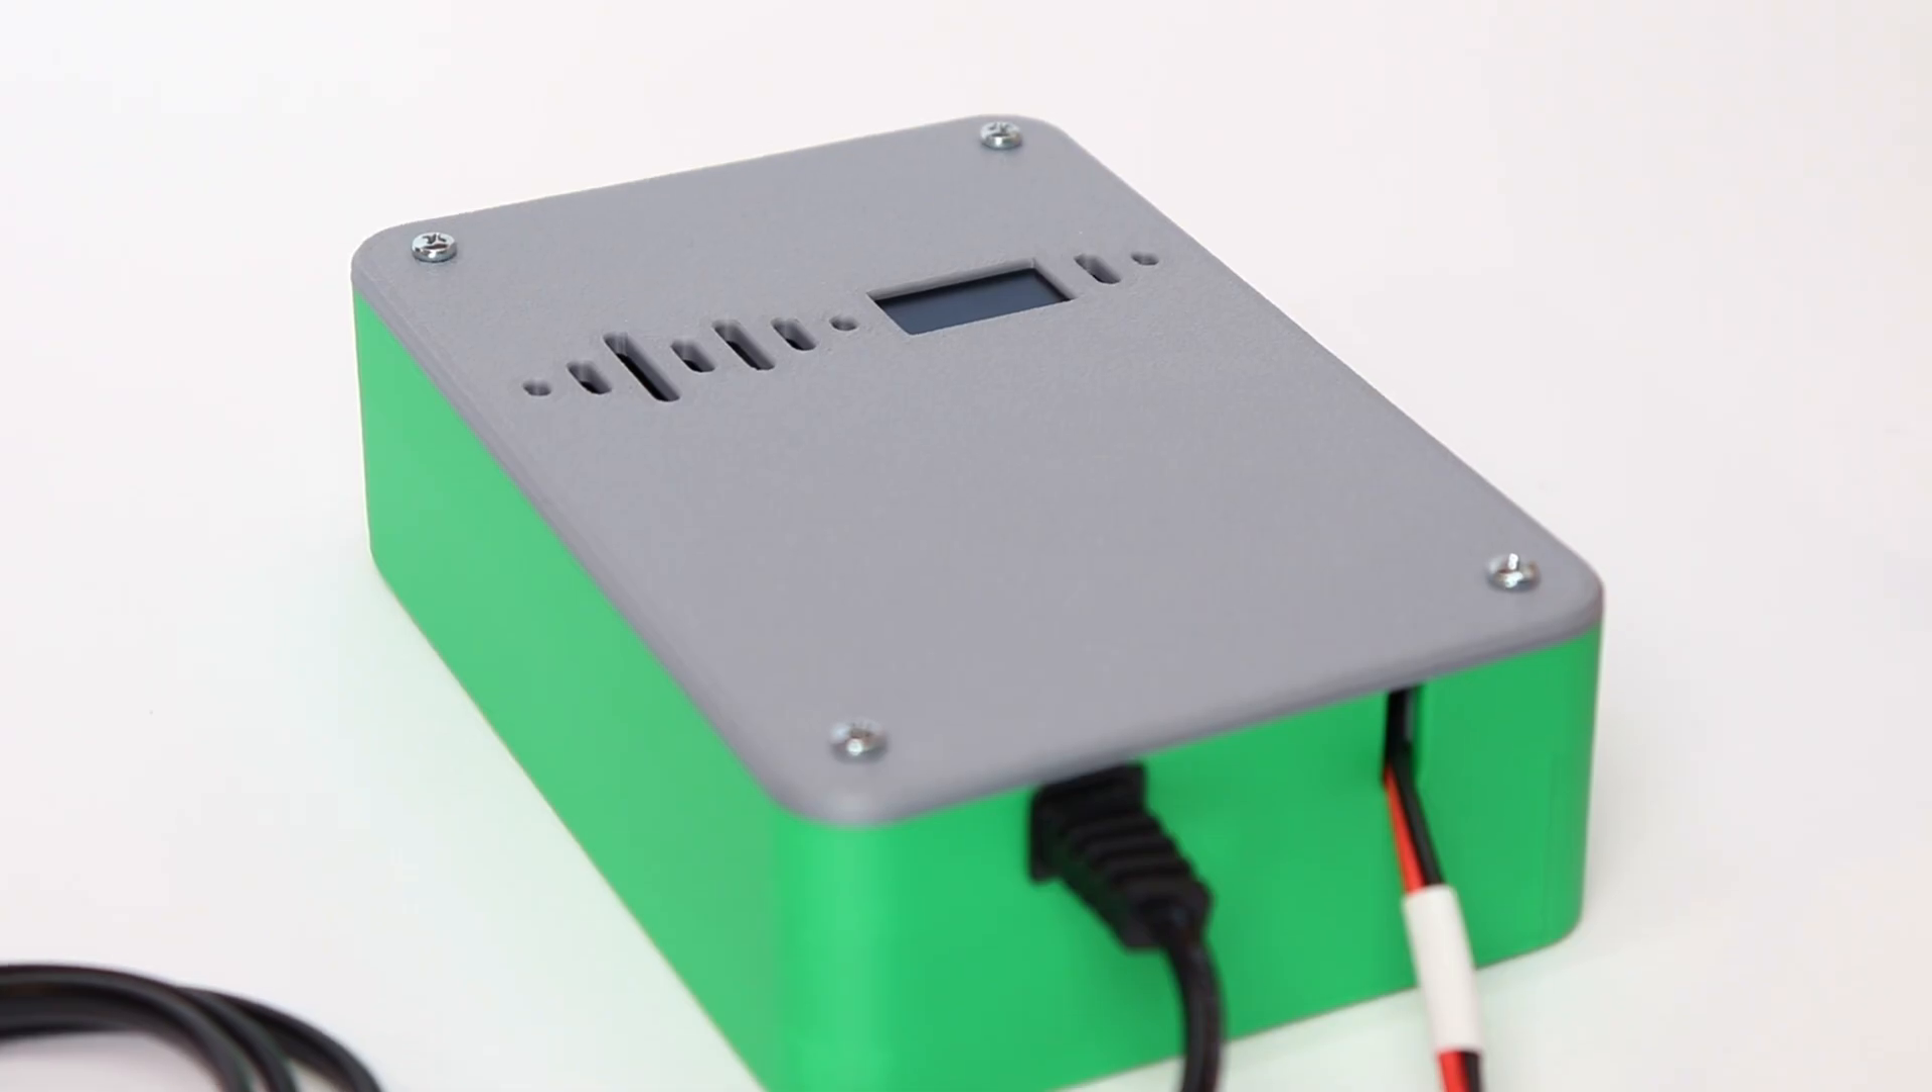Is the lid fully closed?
Yes.